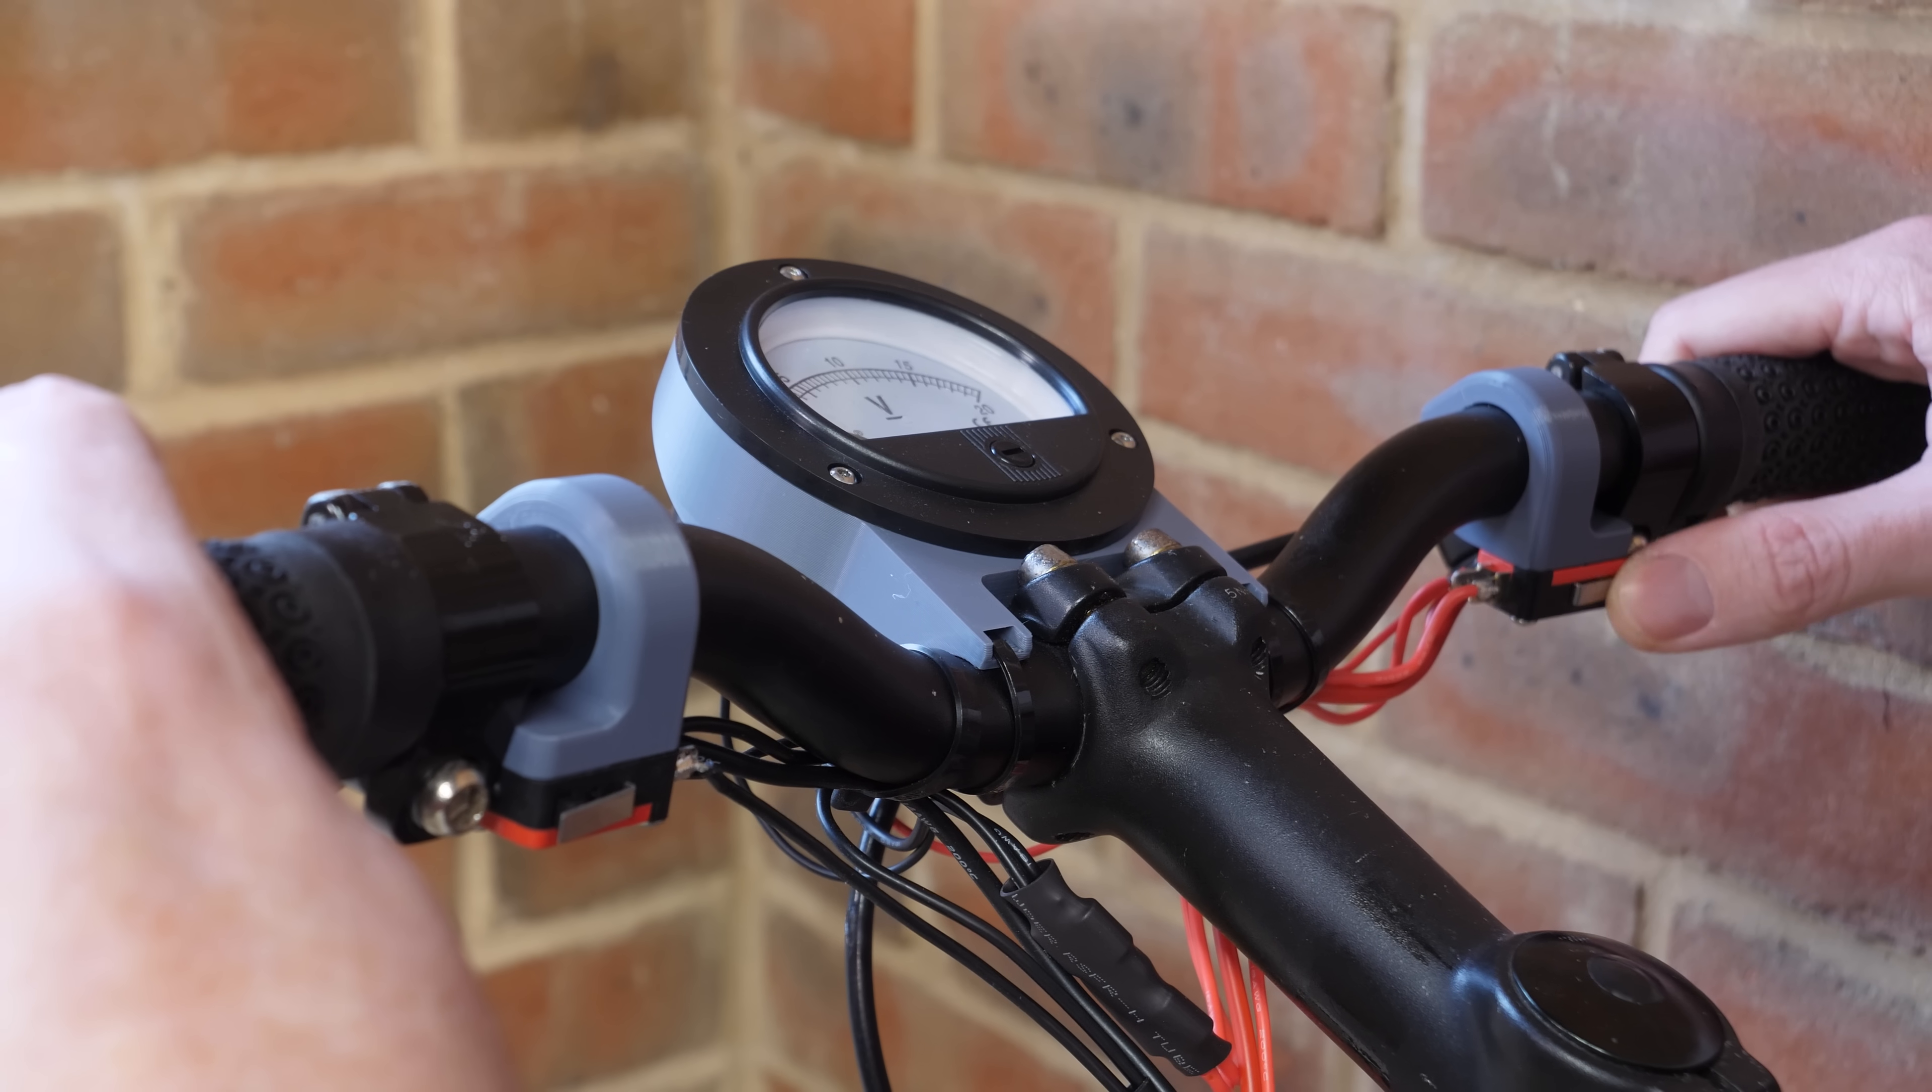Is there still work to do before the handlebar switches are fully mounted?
No.